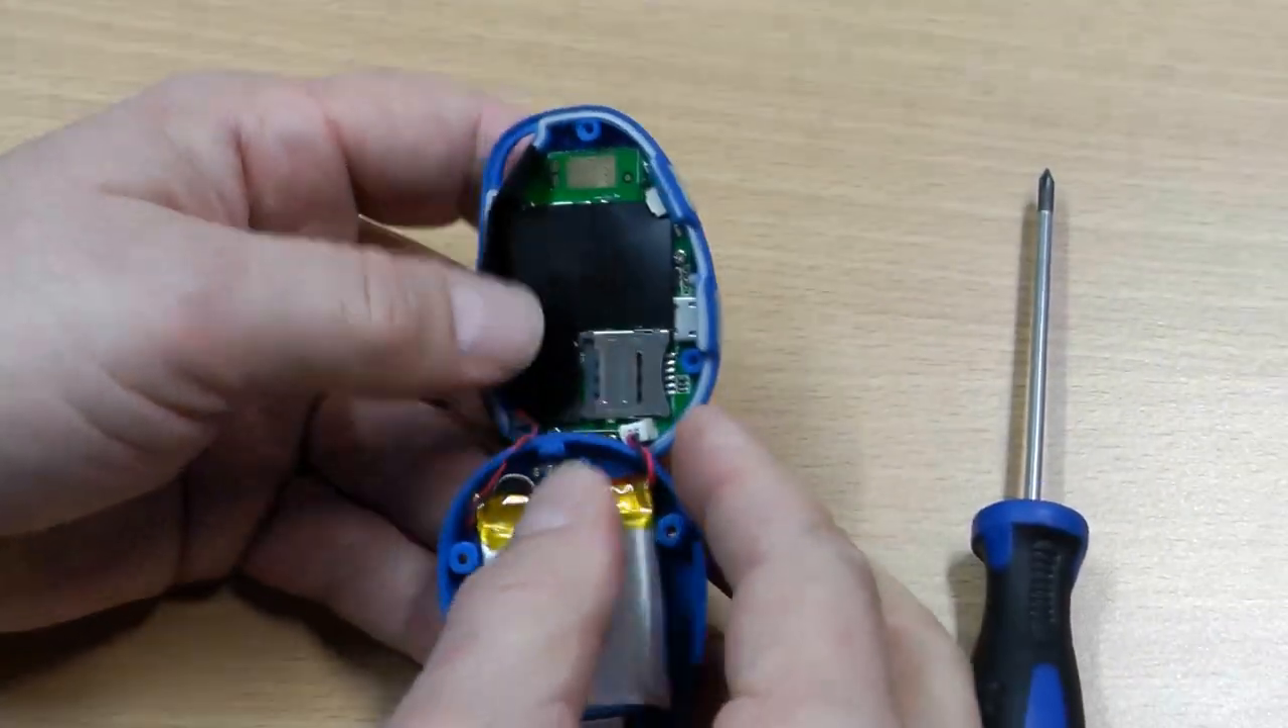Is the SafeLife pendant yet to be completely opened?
No.